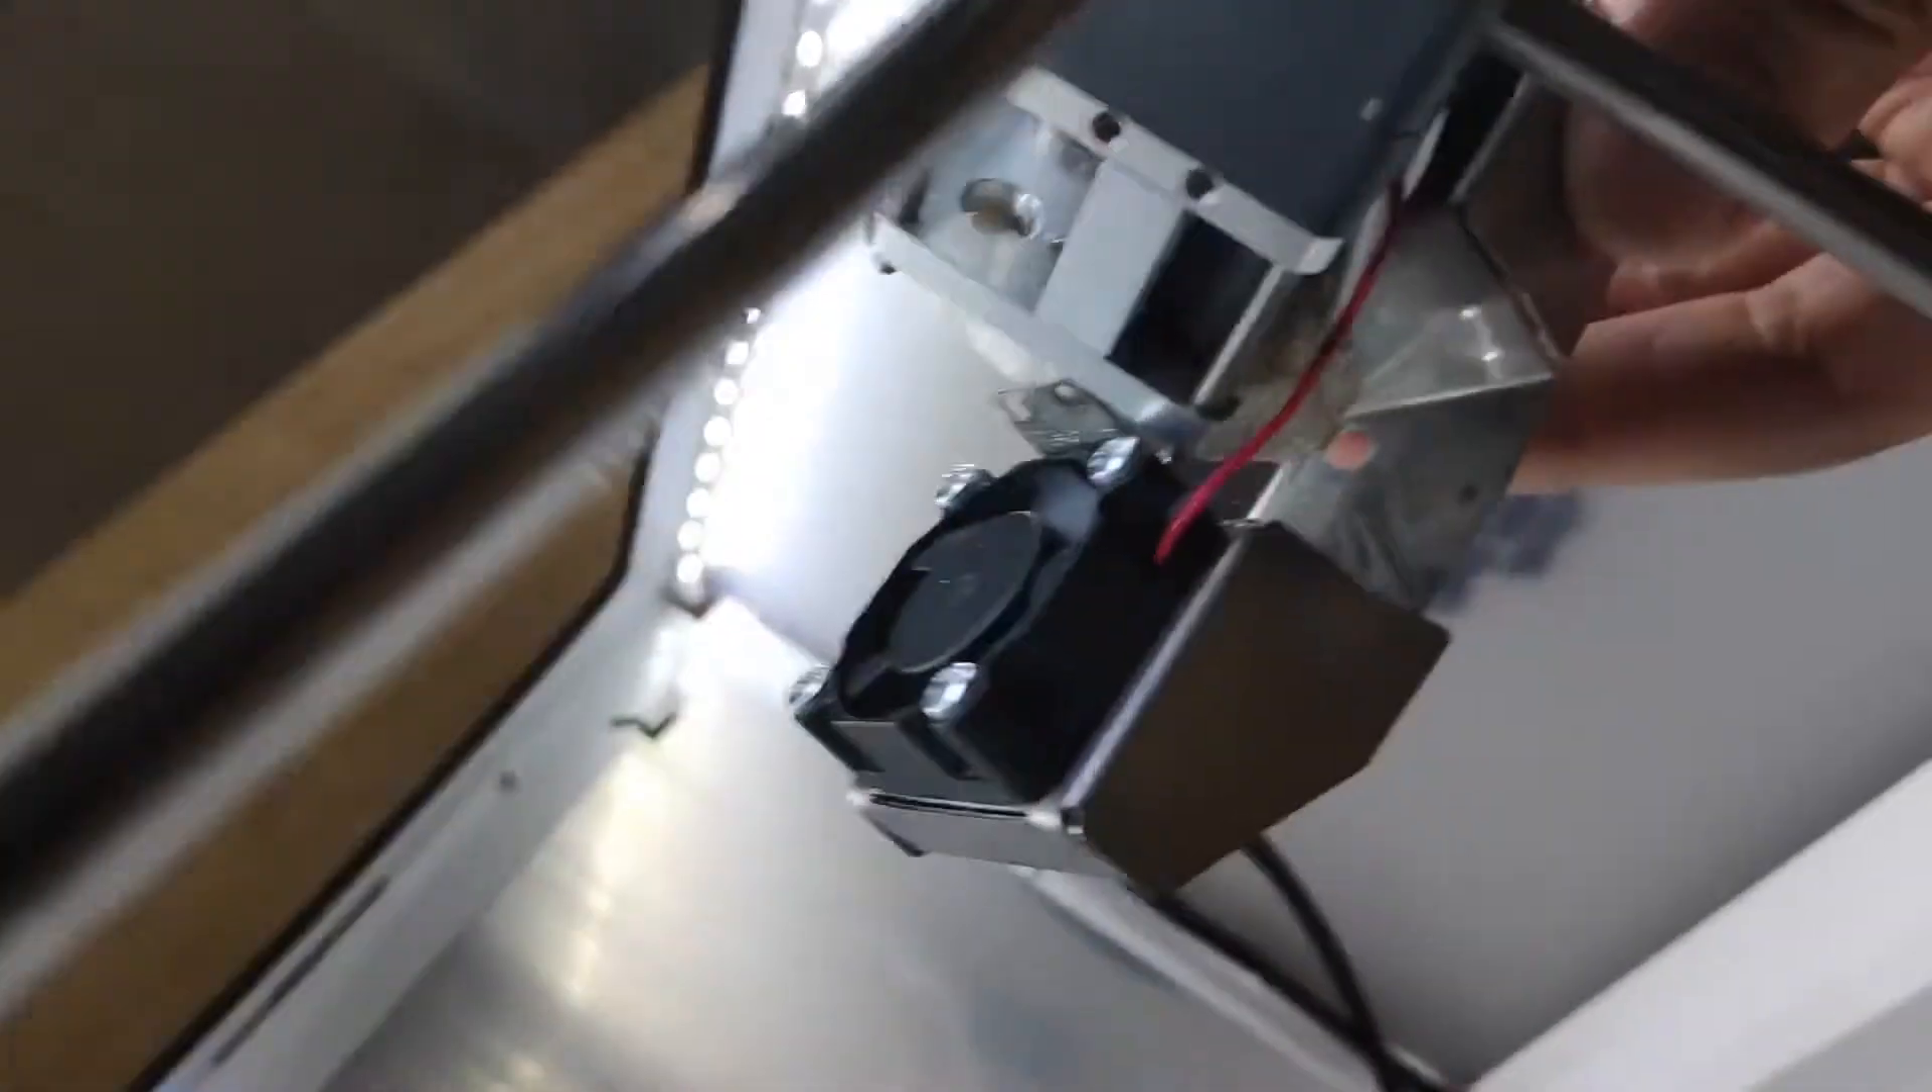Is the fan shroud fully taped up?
No.